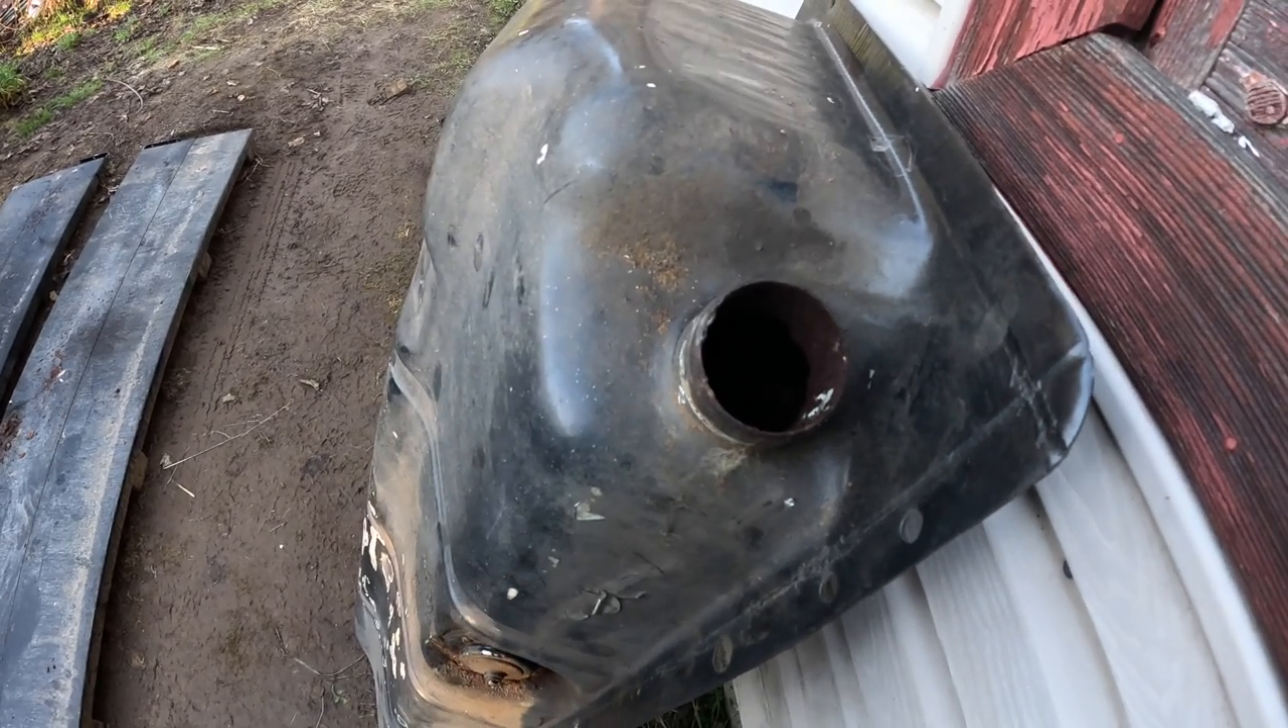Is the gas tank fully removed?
Yes.